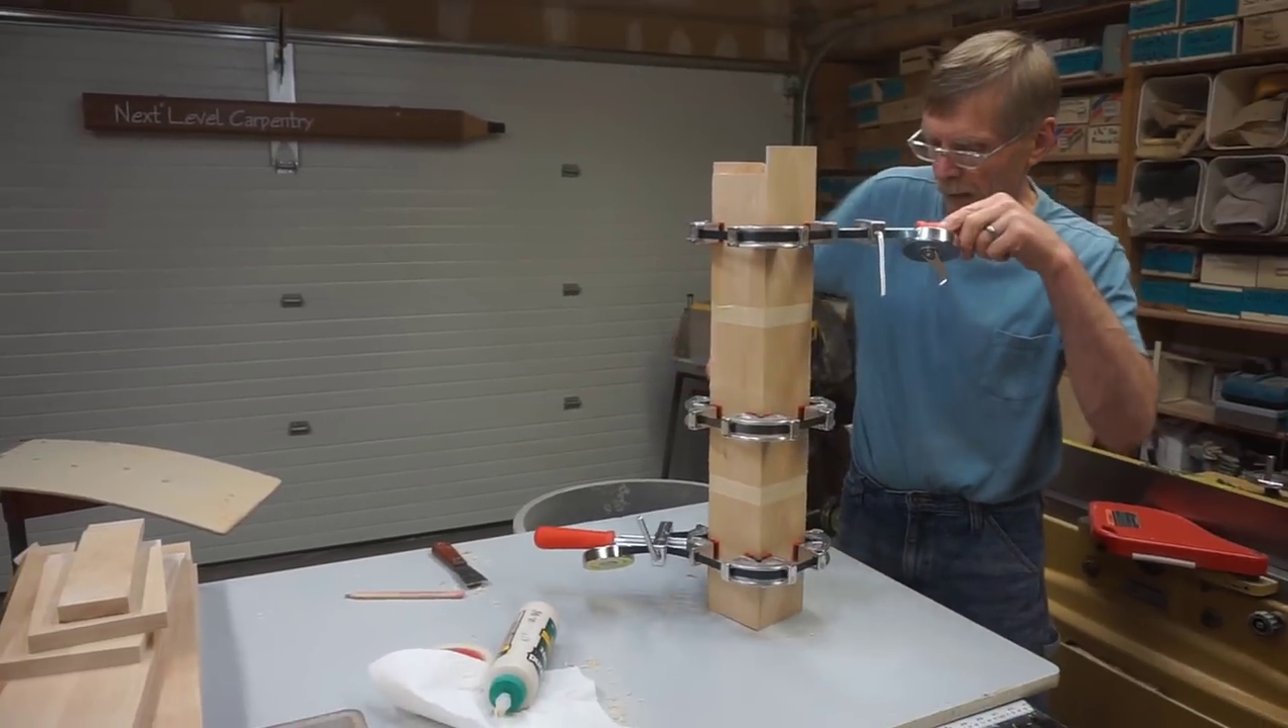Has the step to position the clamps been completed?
Yes.